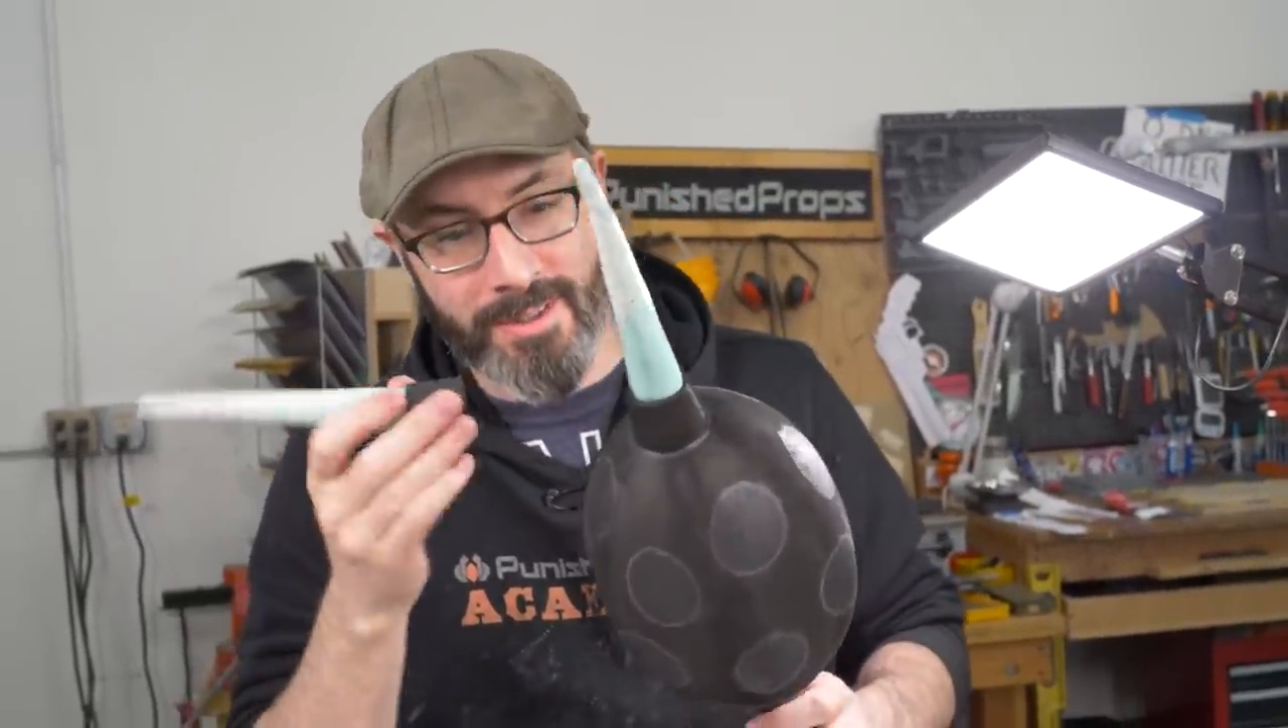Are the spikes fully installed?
No.